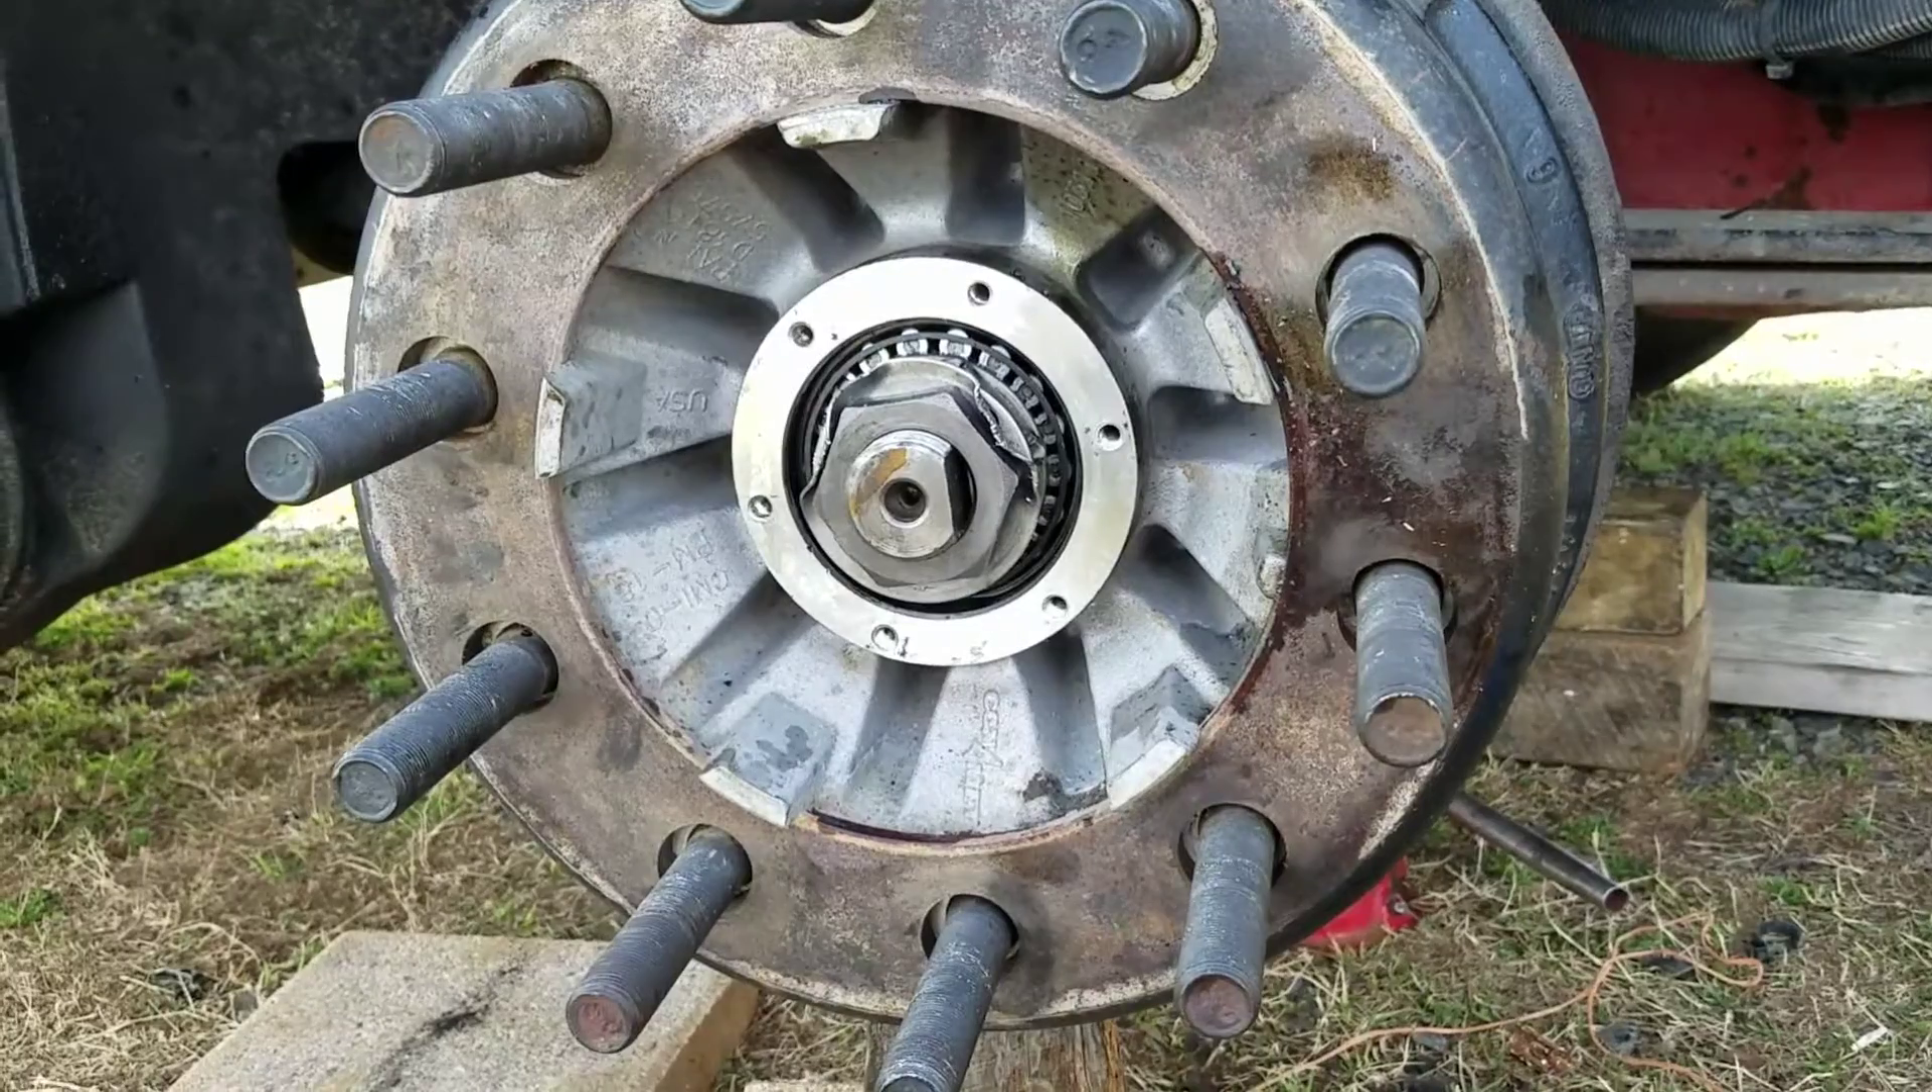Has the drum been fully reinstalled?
Yes.